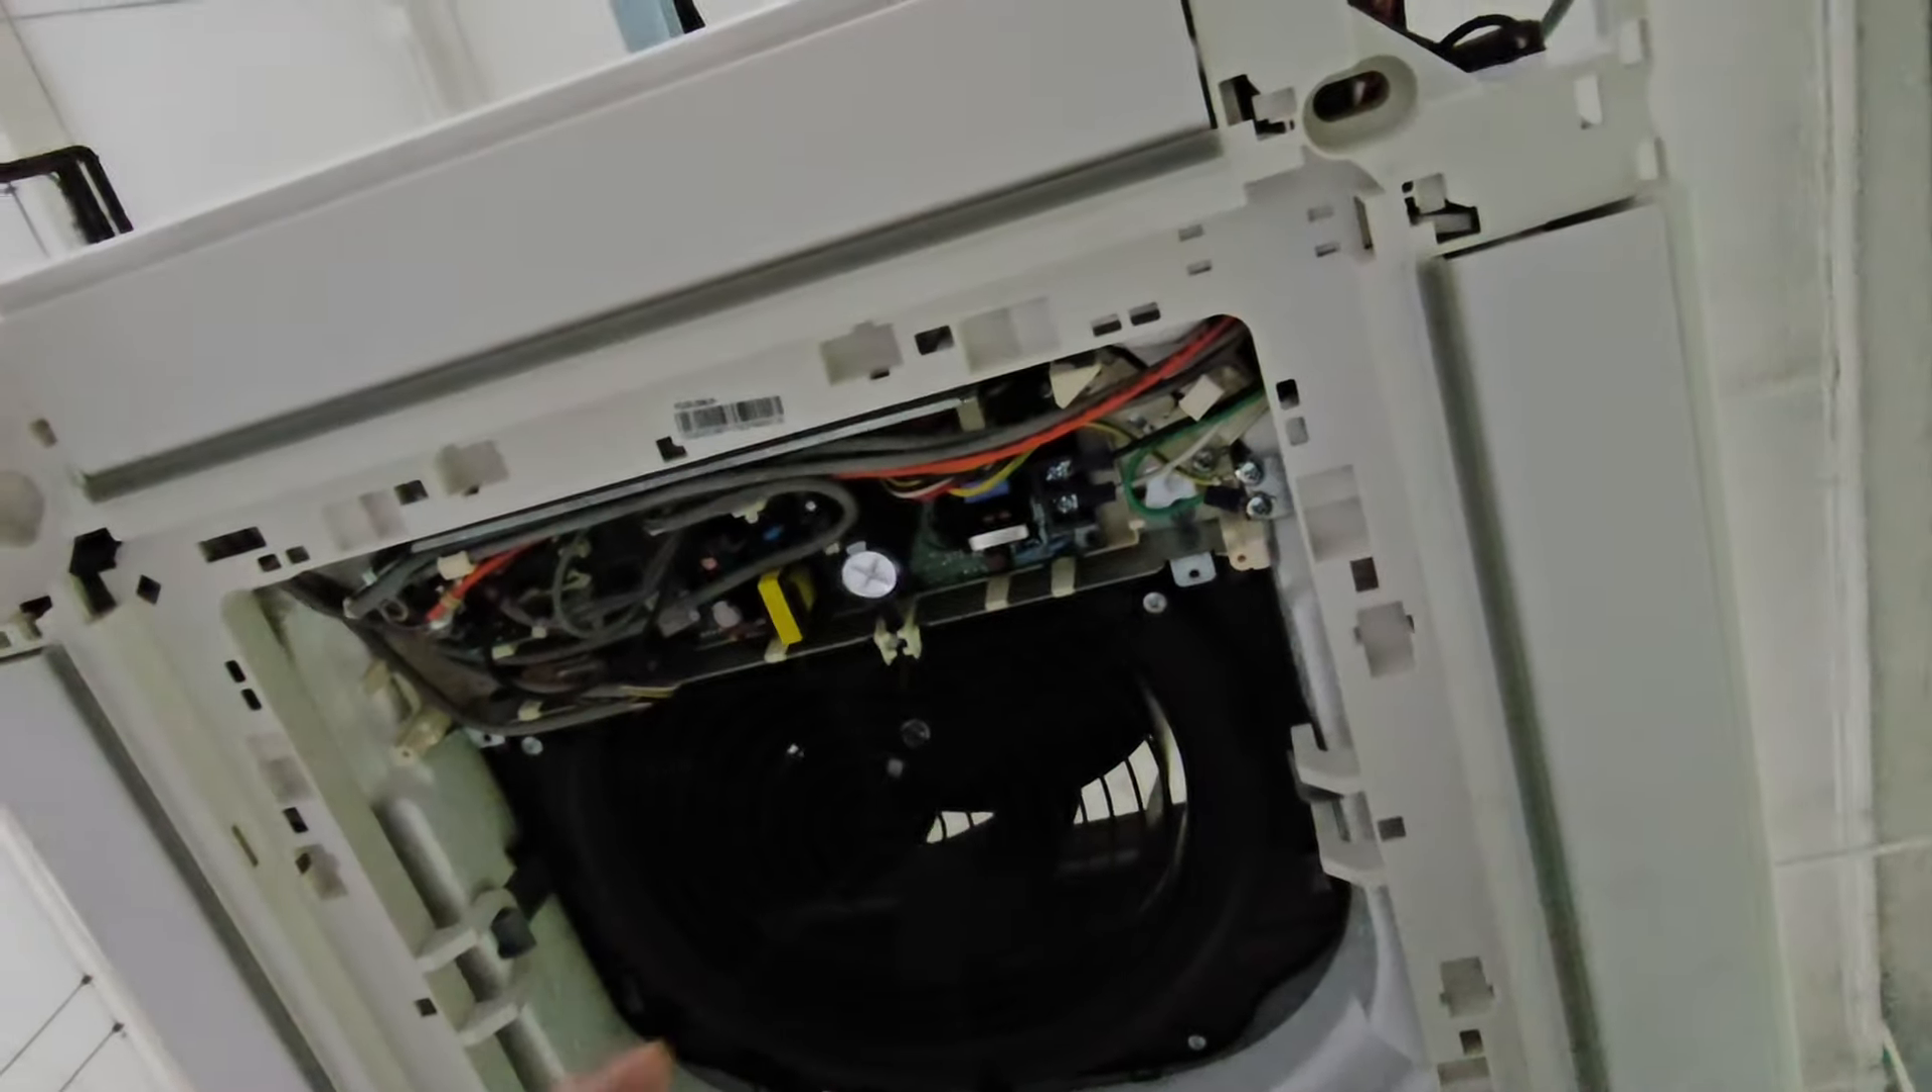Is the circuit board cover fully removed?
Yes.